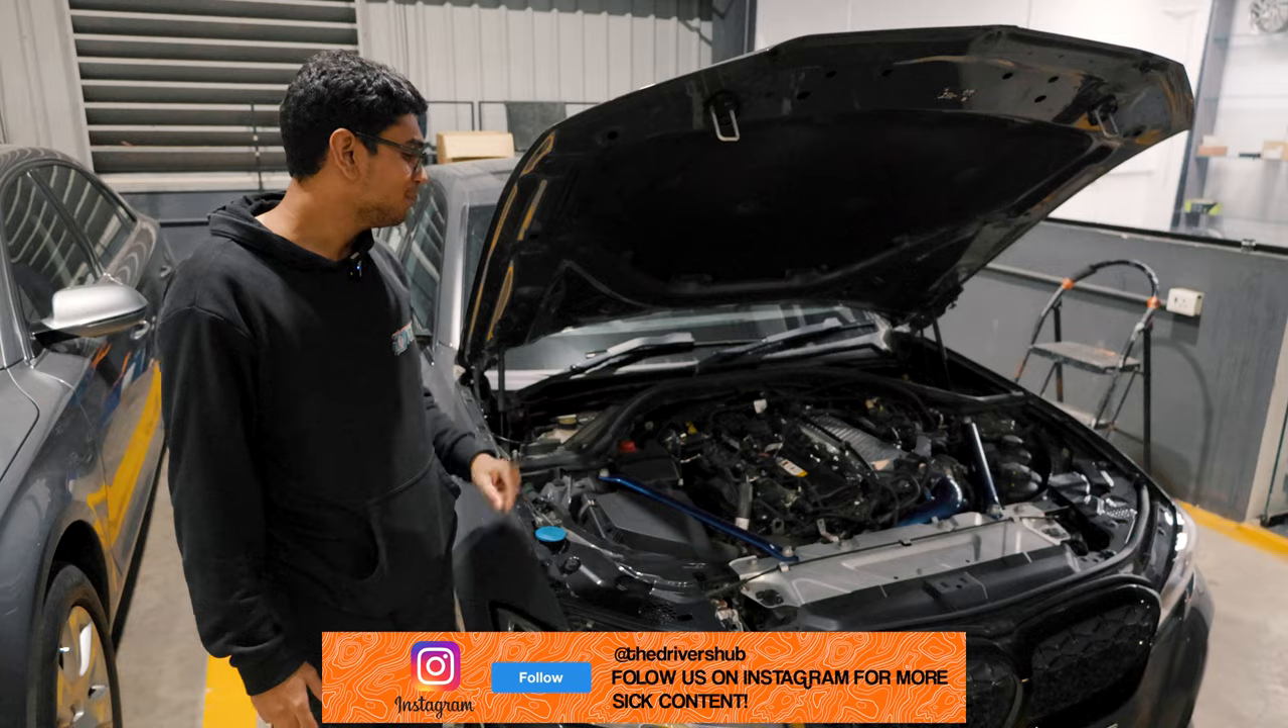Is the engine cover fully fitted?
No.